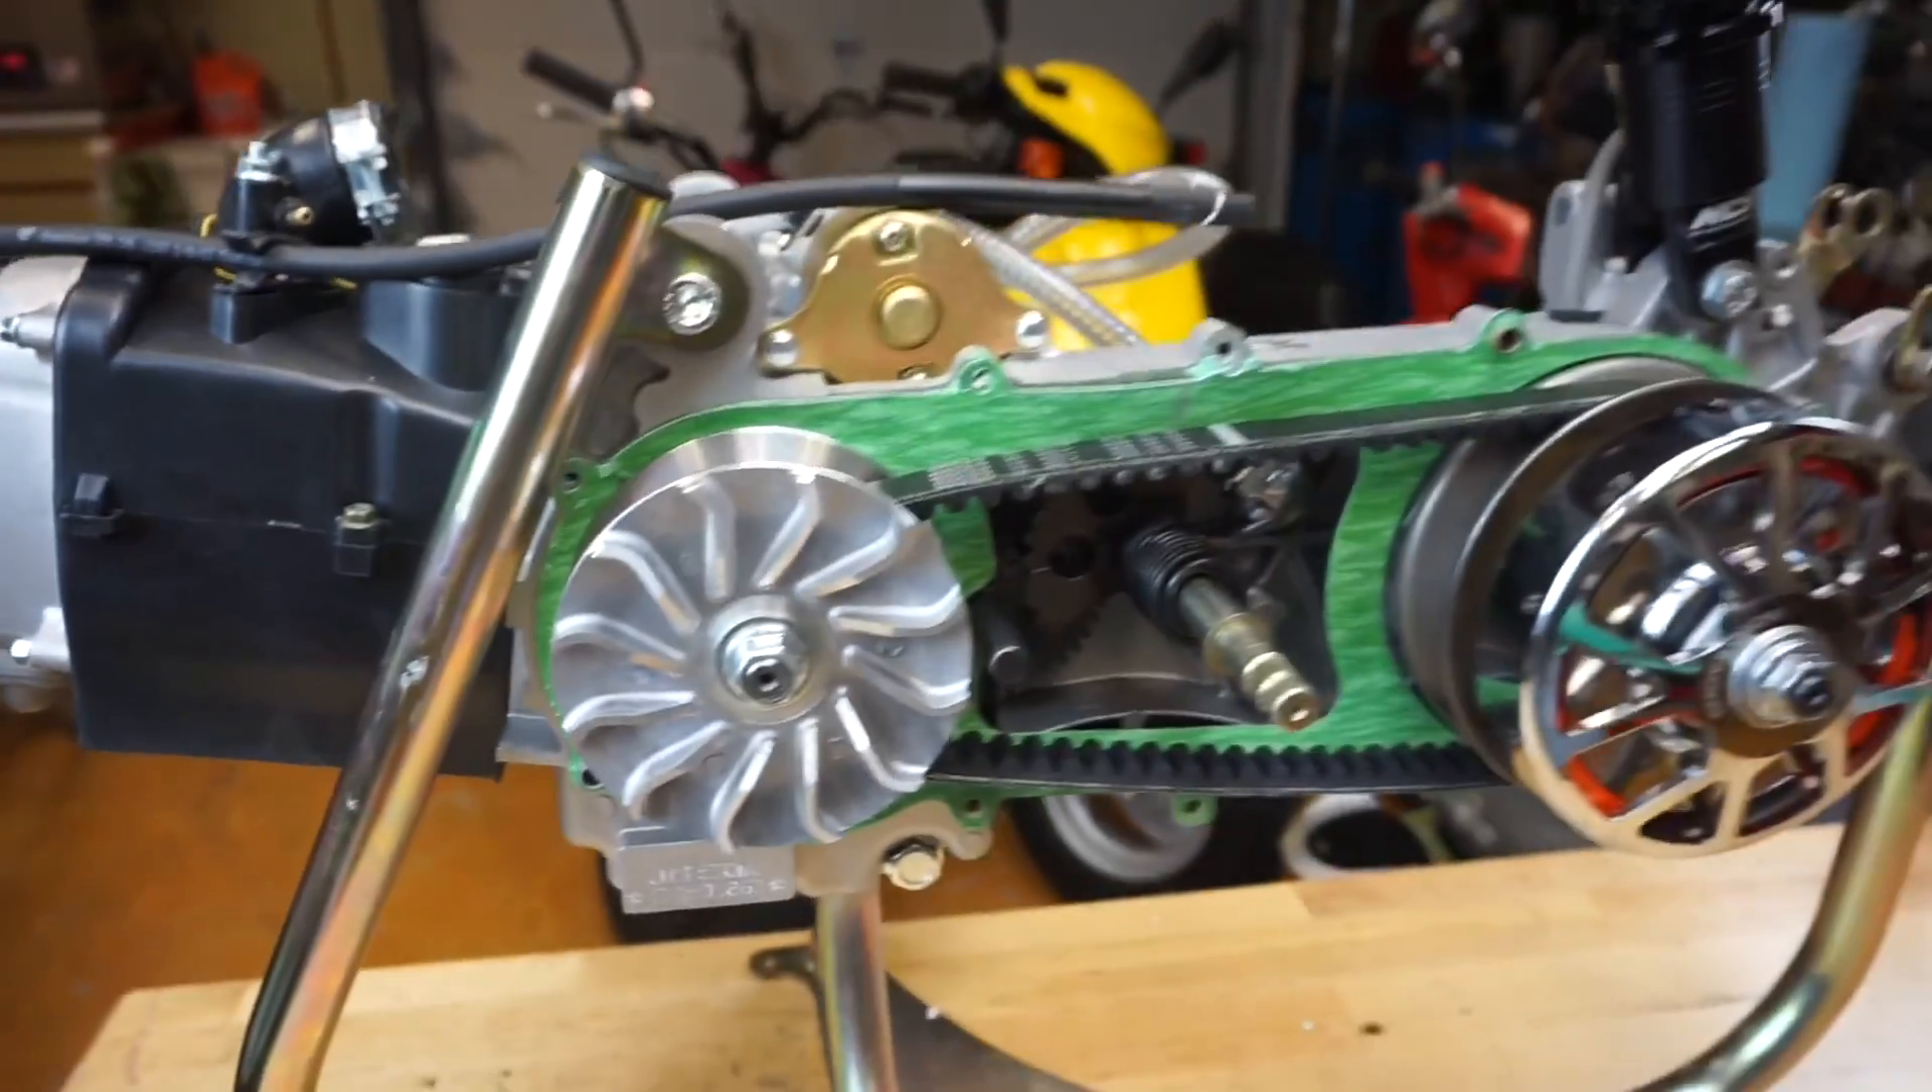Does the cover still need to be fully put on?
Yes.